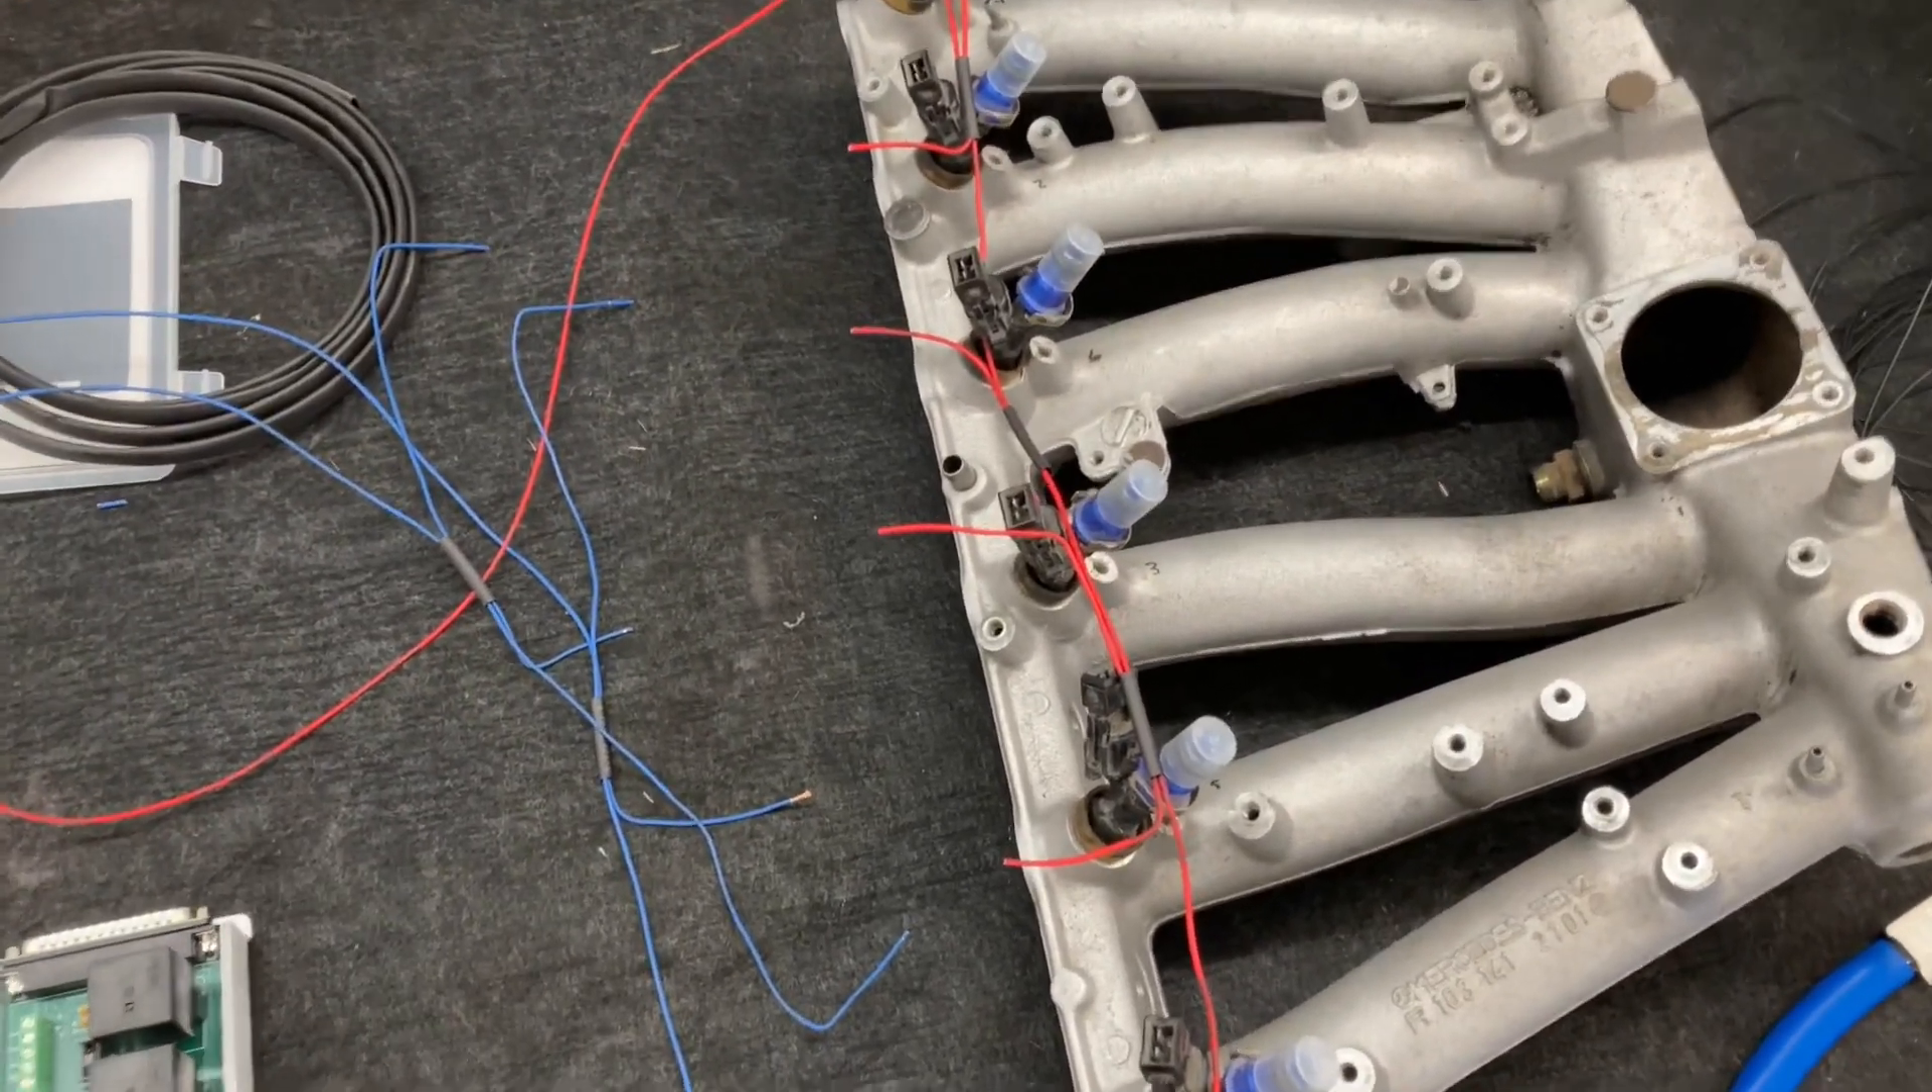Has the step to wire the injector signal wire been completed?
No.